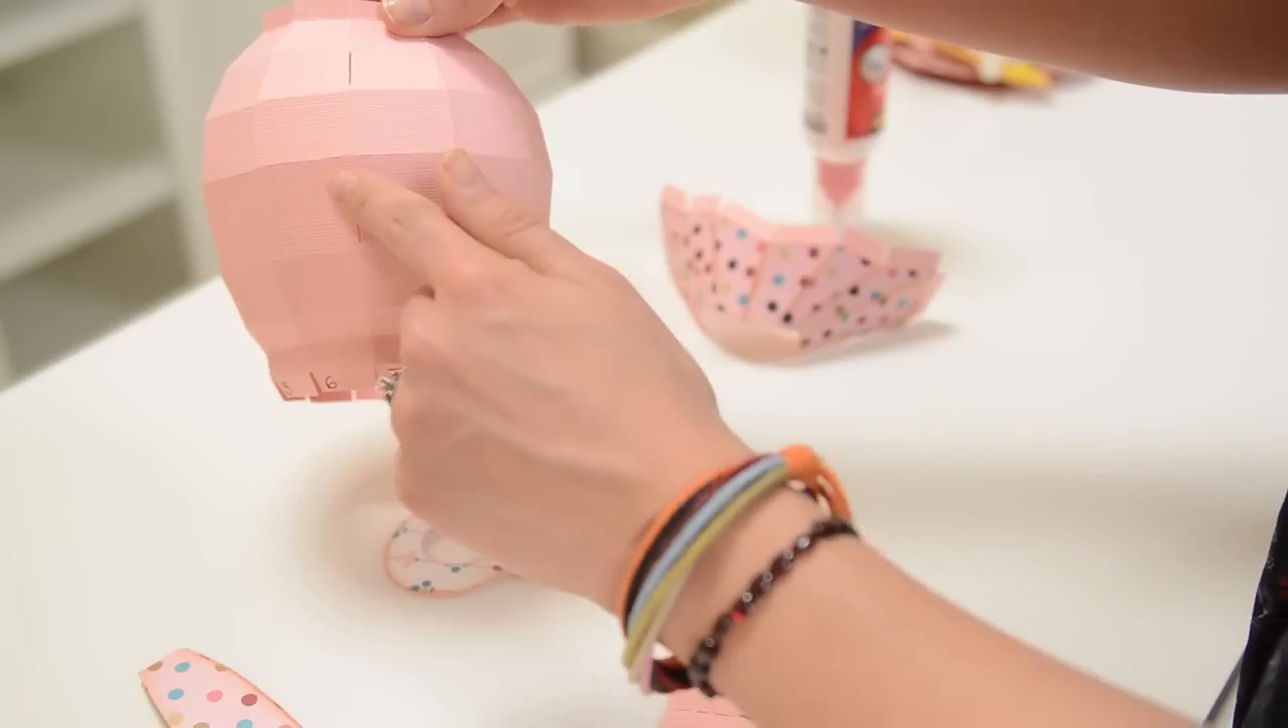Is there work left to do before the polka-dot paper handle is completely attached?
Yes.